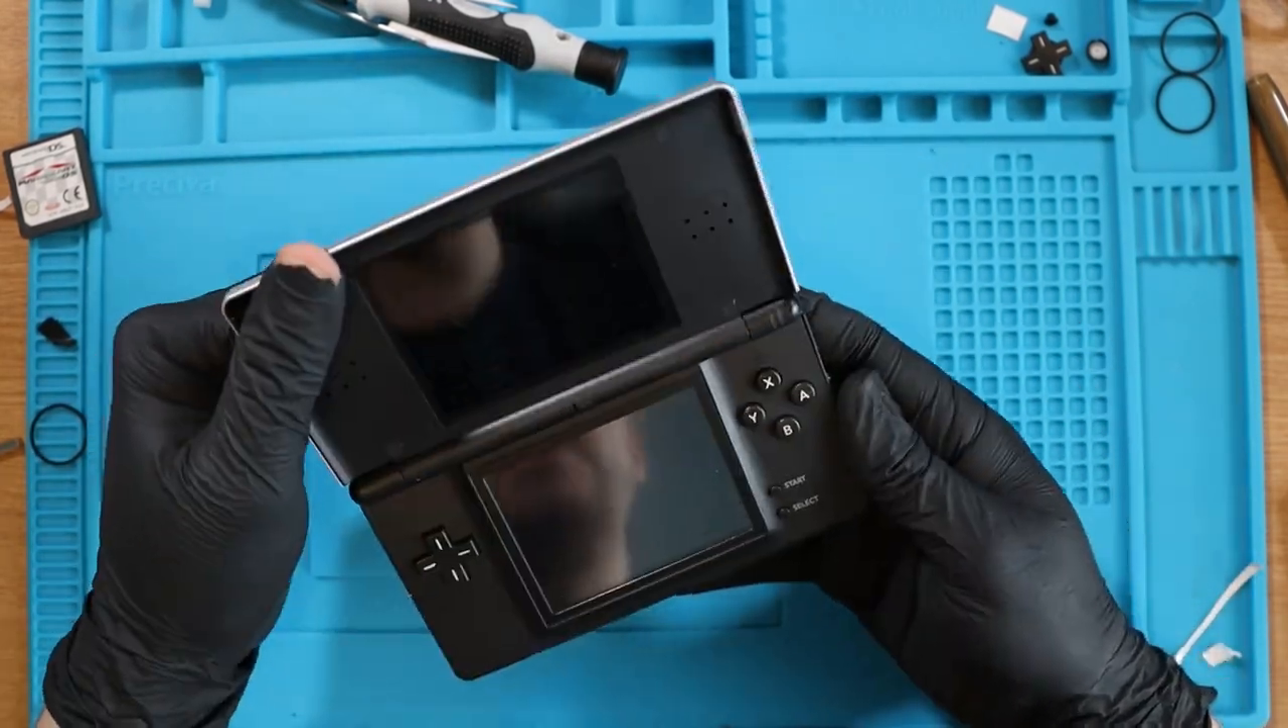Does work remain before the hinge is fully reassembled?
No.